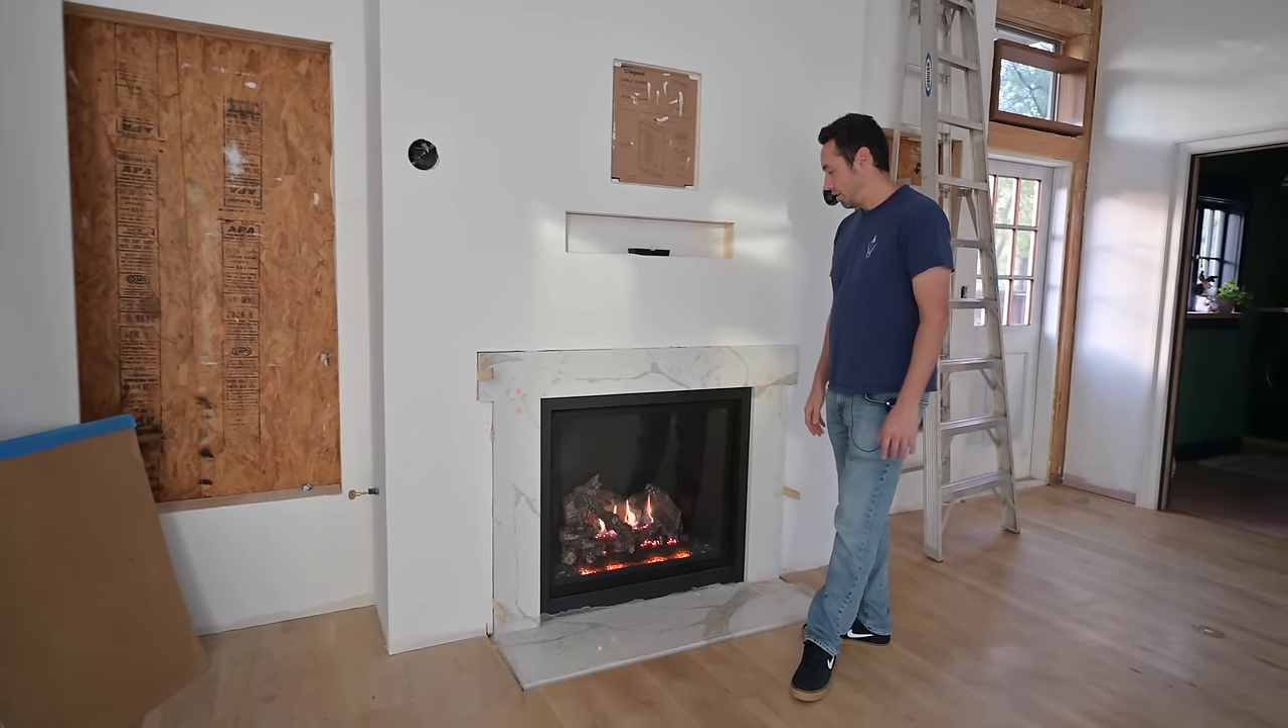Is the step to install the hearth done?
Yes.